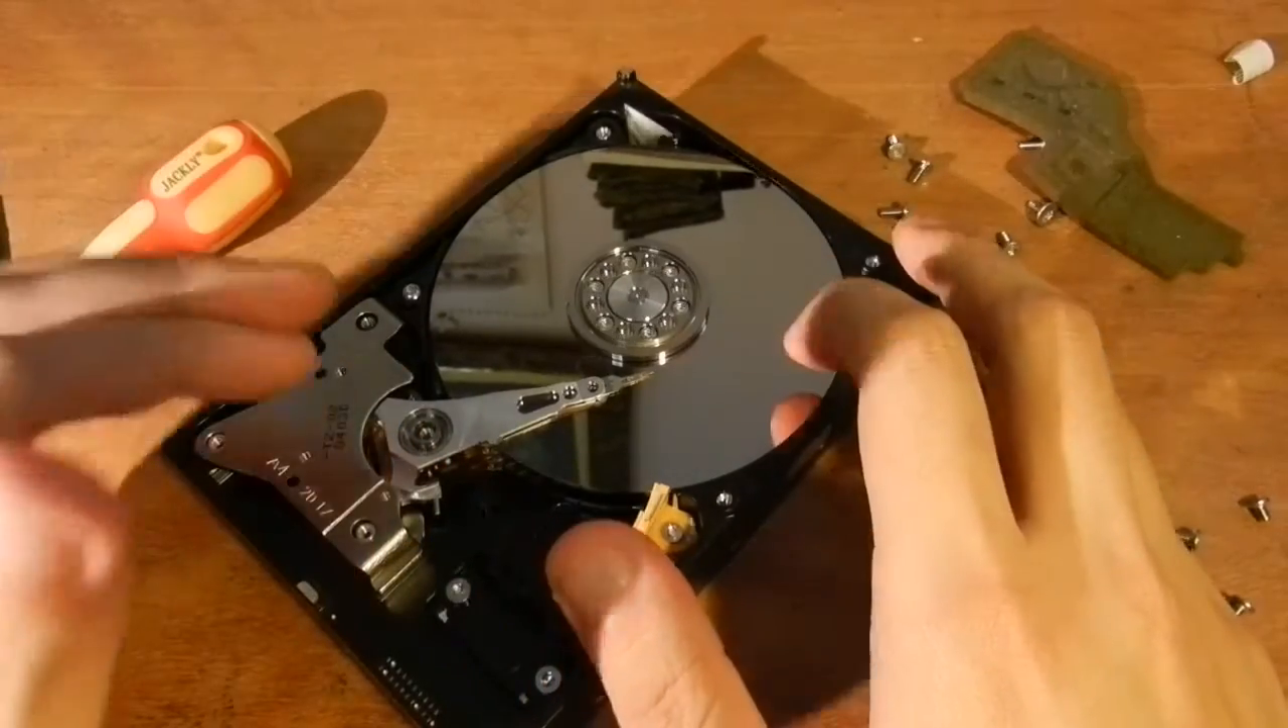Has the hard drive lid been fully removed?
Yes.